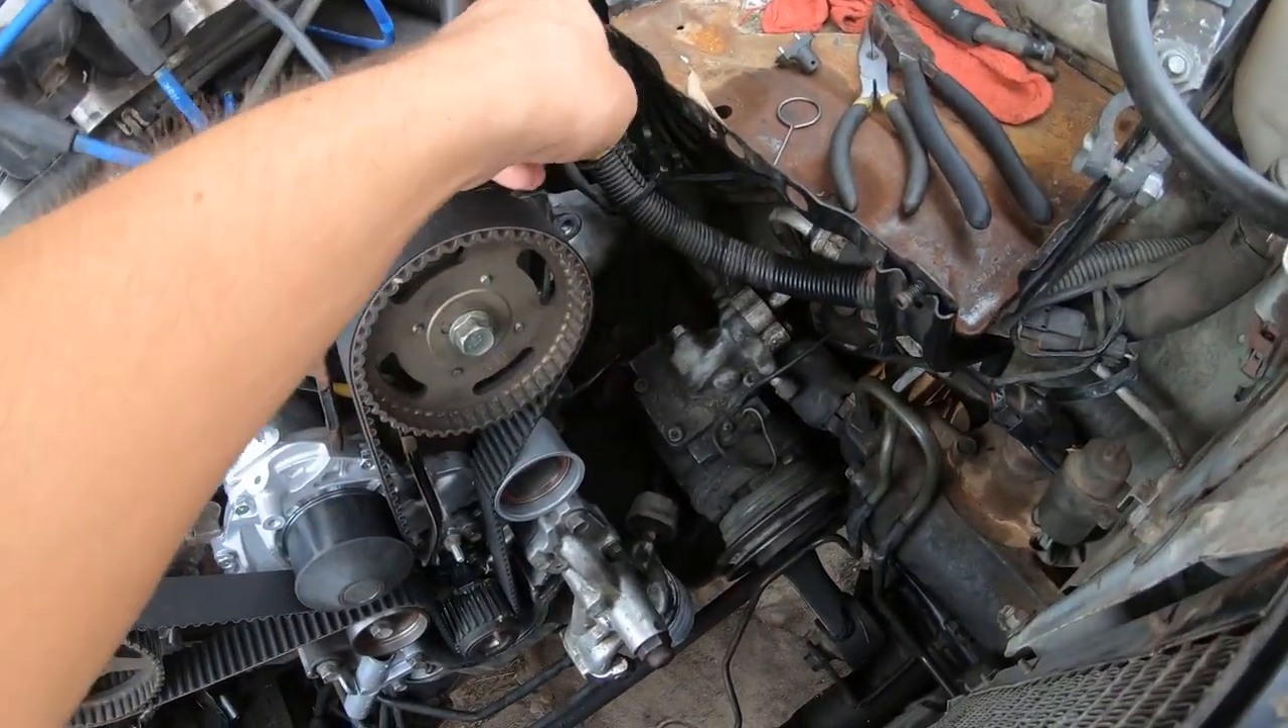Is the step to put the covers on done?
No.